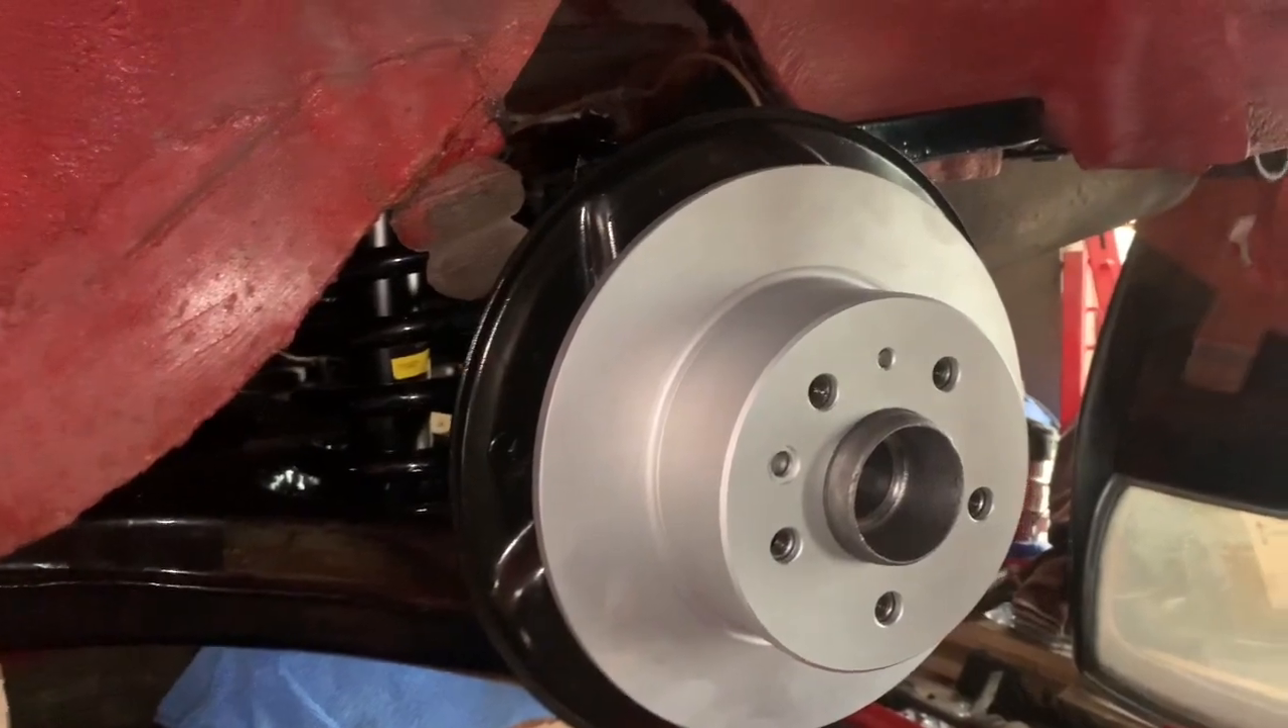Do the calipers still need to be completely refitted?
Yes.